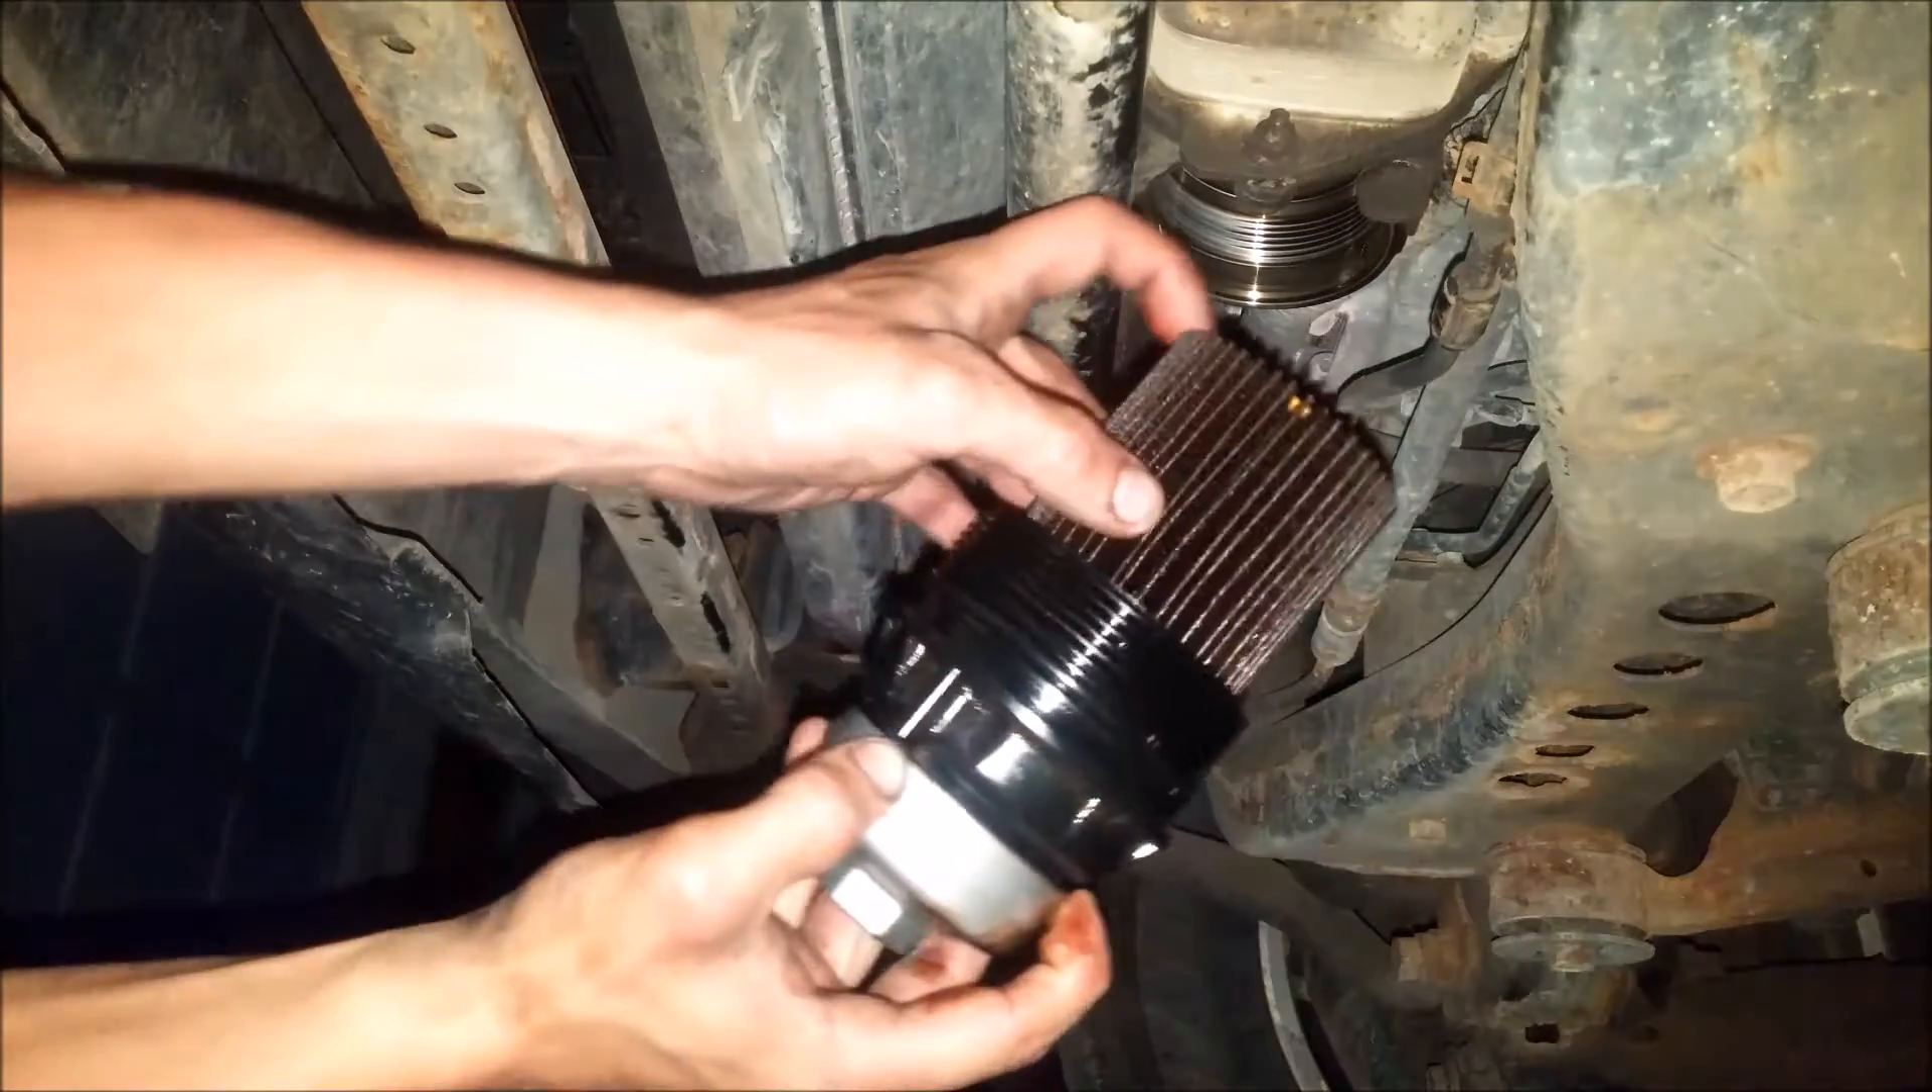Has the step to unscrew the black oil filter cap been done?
Yes.